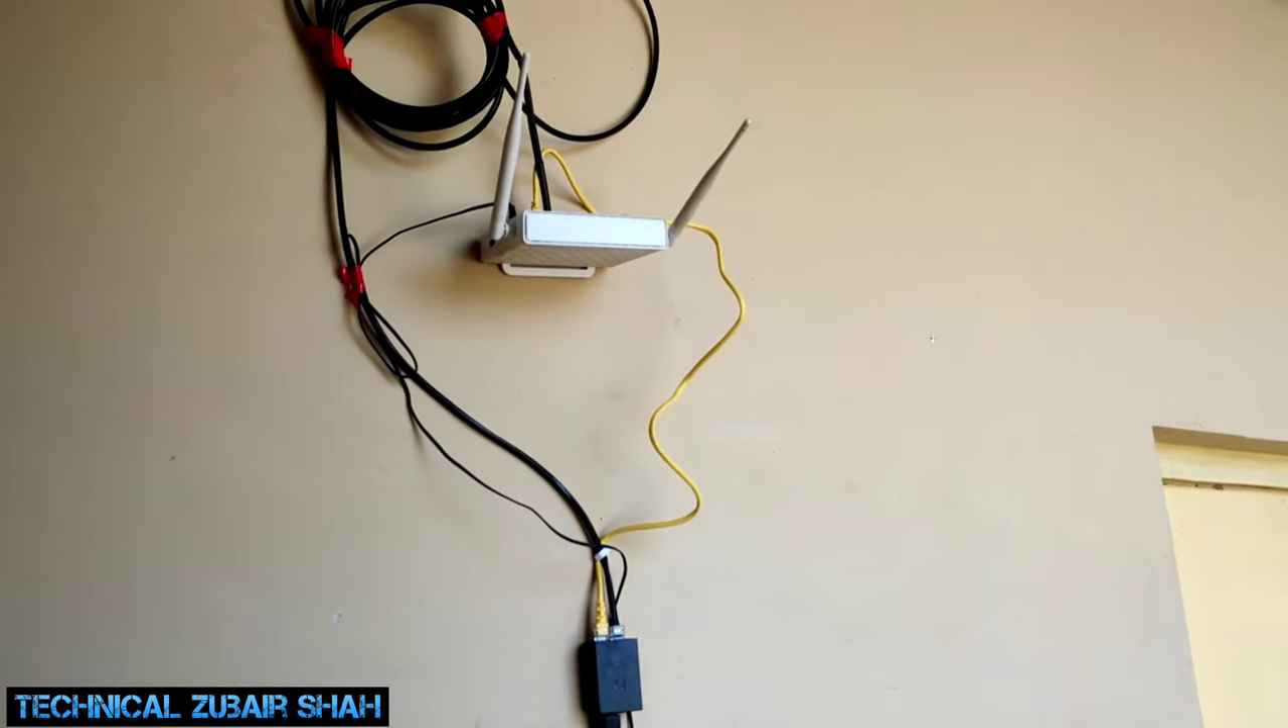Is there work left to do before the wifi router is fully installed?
No.